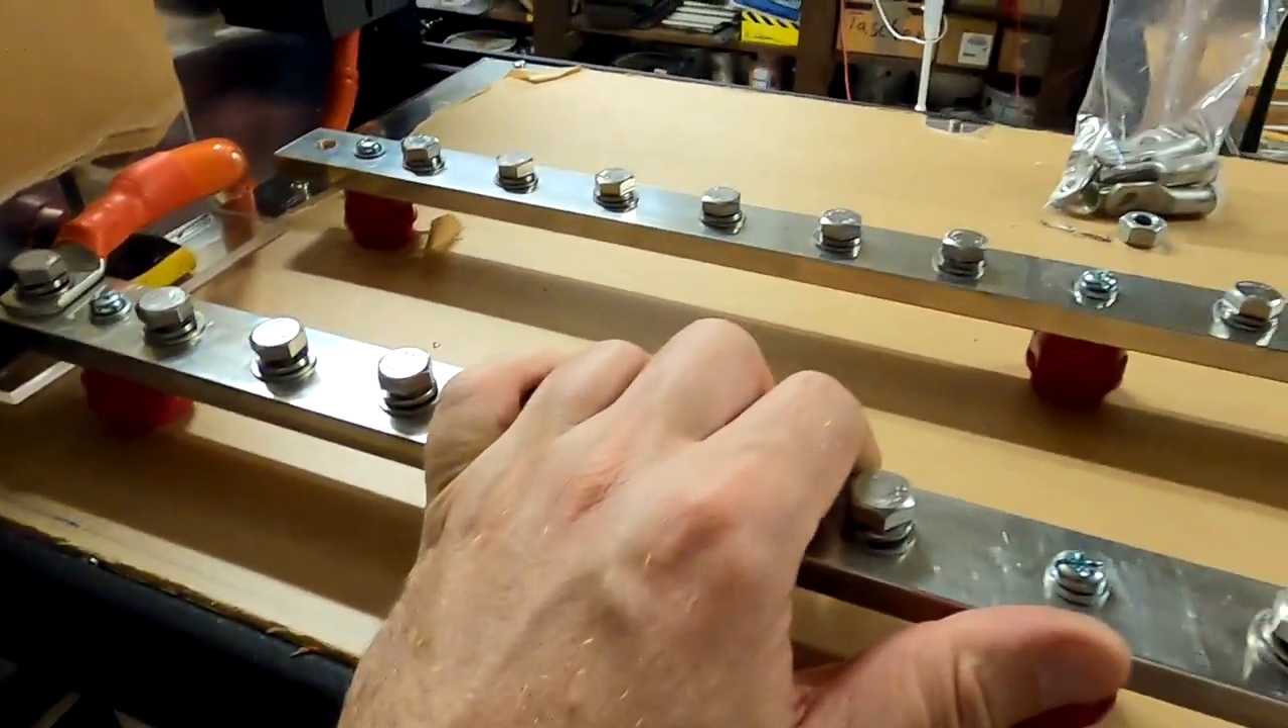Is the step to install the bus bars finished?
Yes.